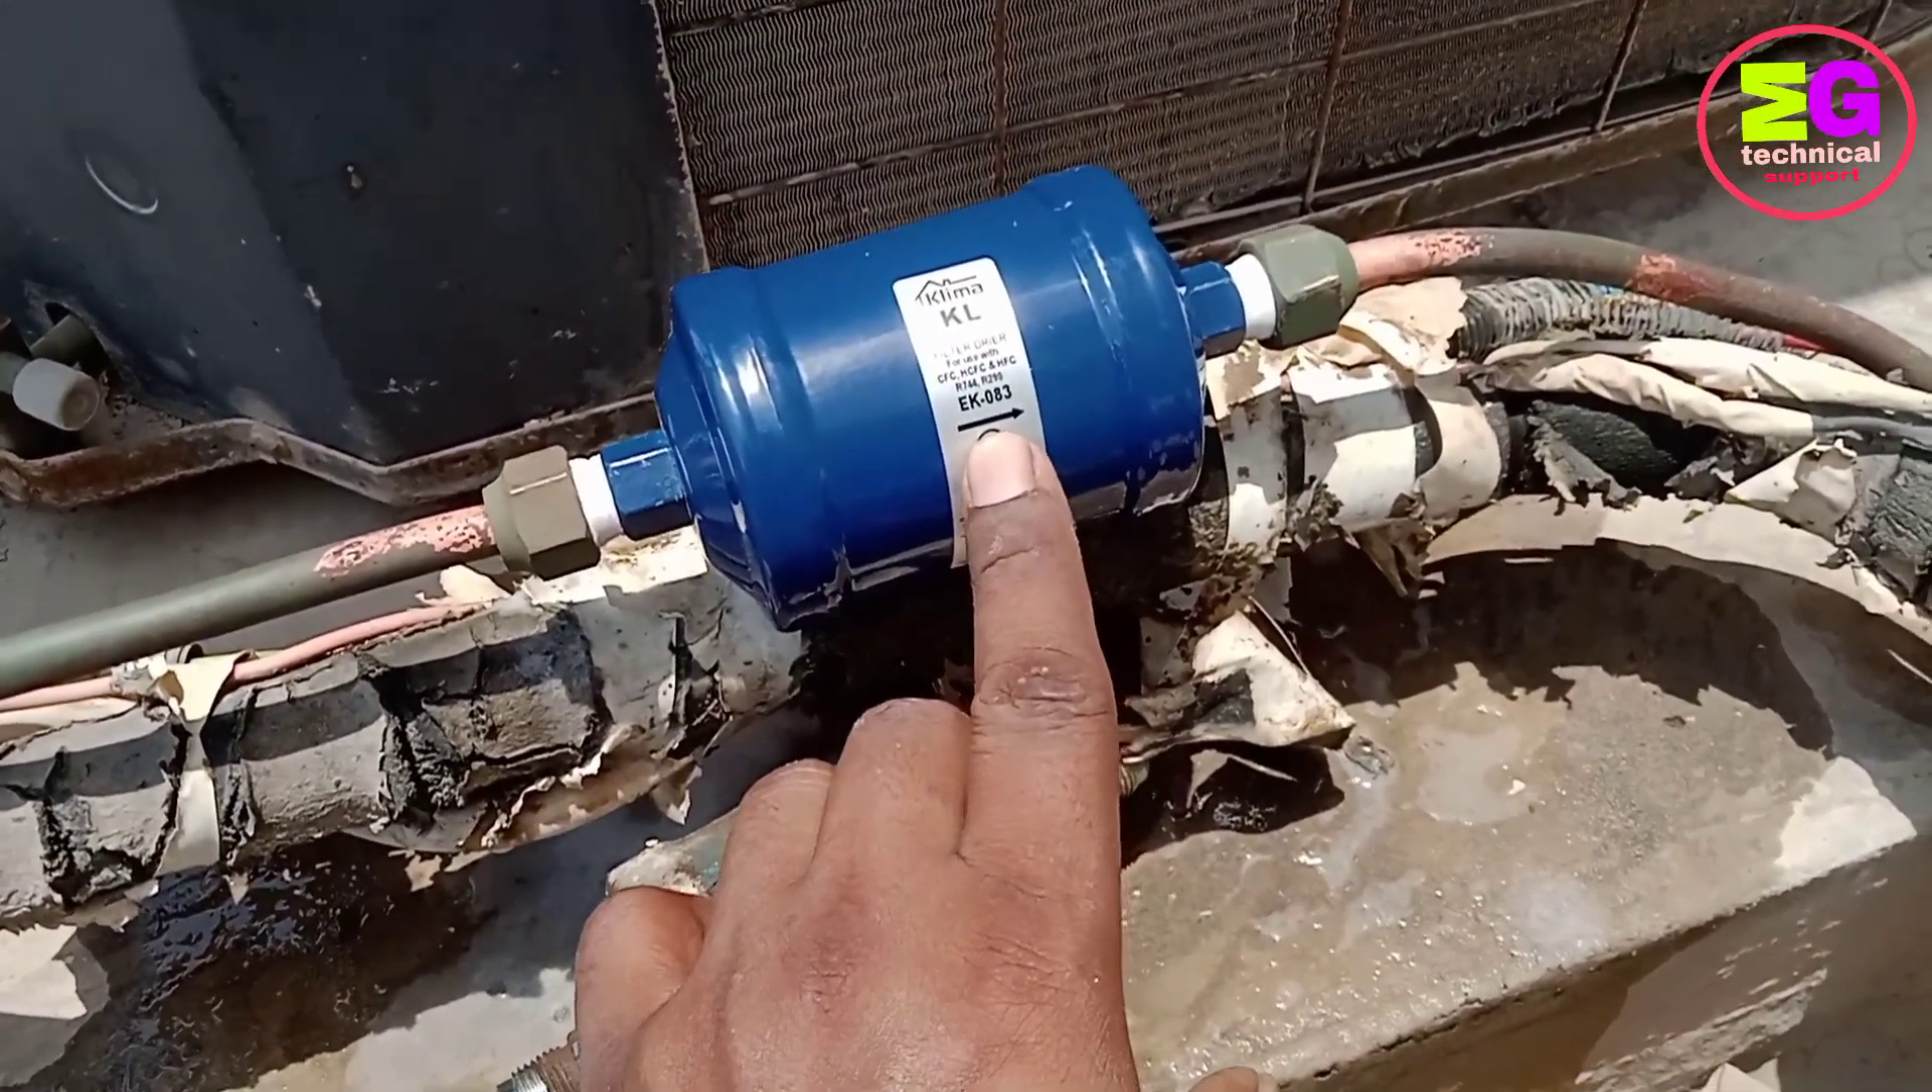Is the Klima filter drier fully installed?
Yes.